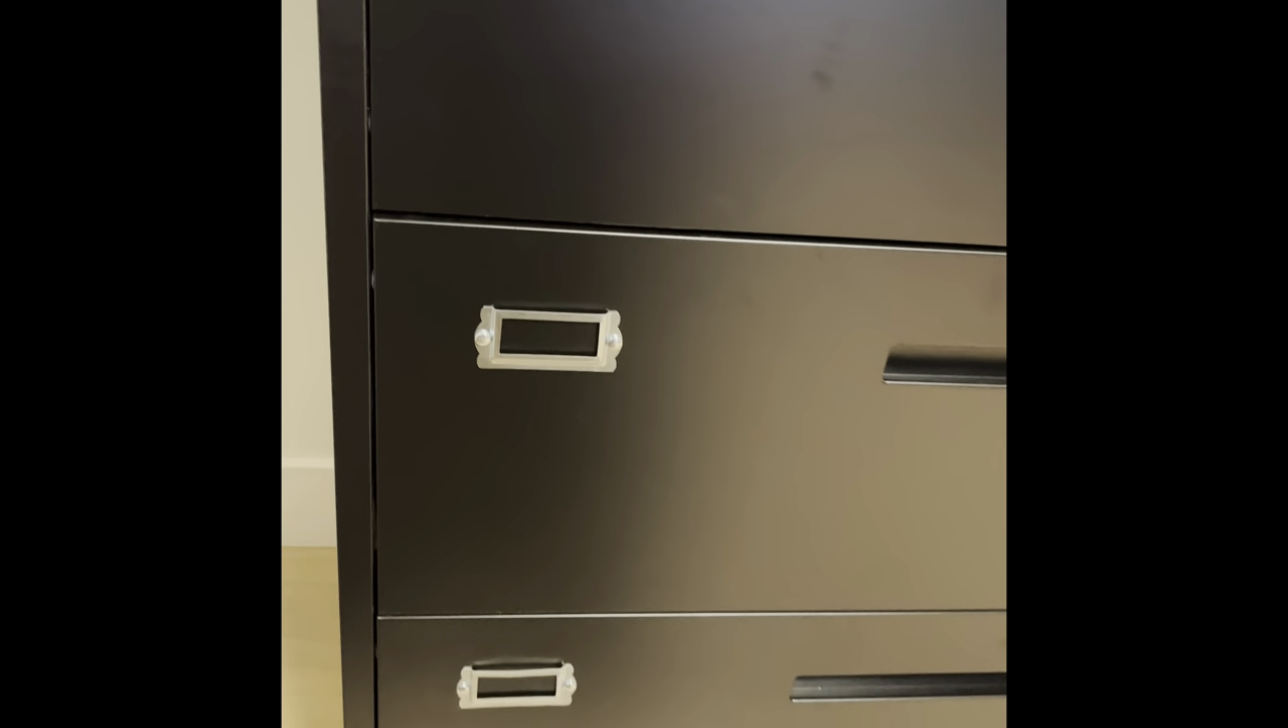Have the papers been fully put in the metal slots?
No.